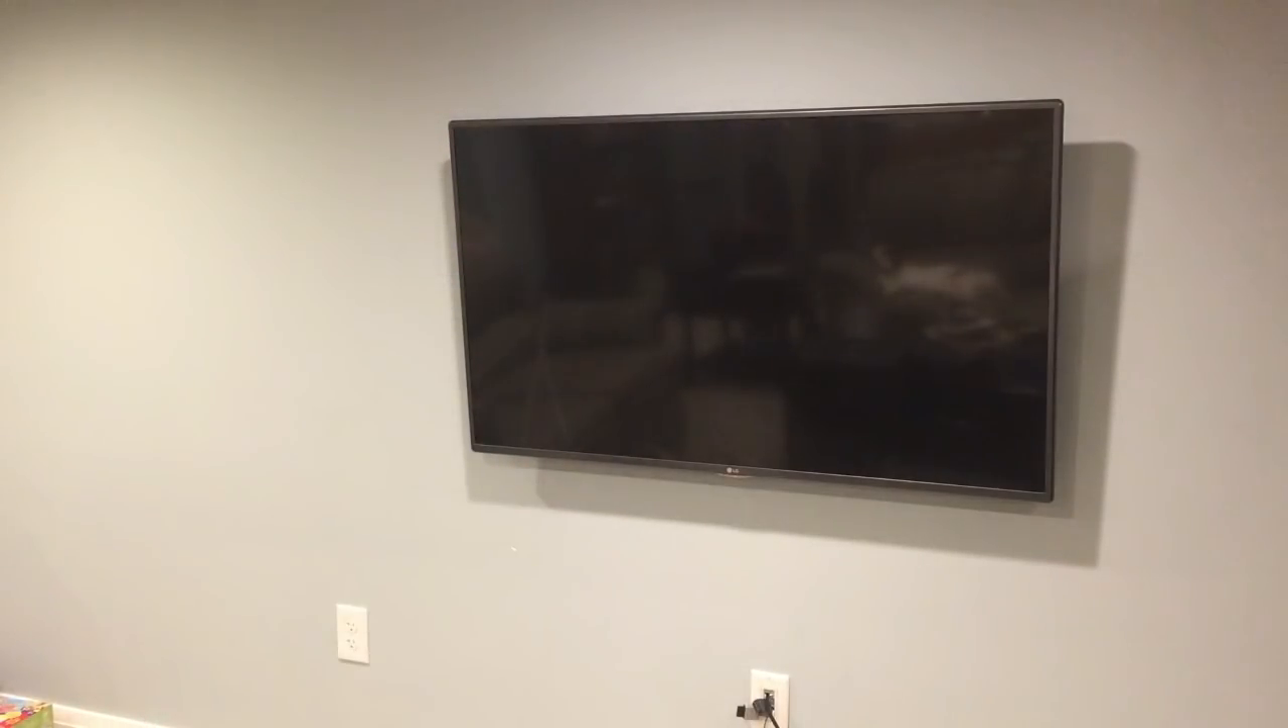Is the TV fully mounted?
Yes.